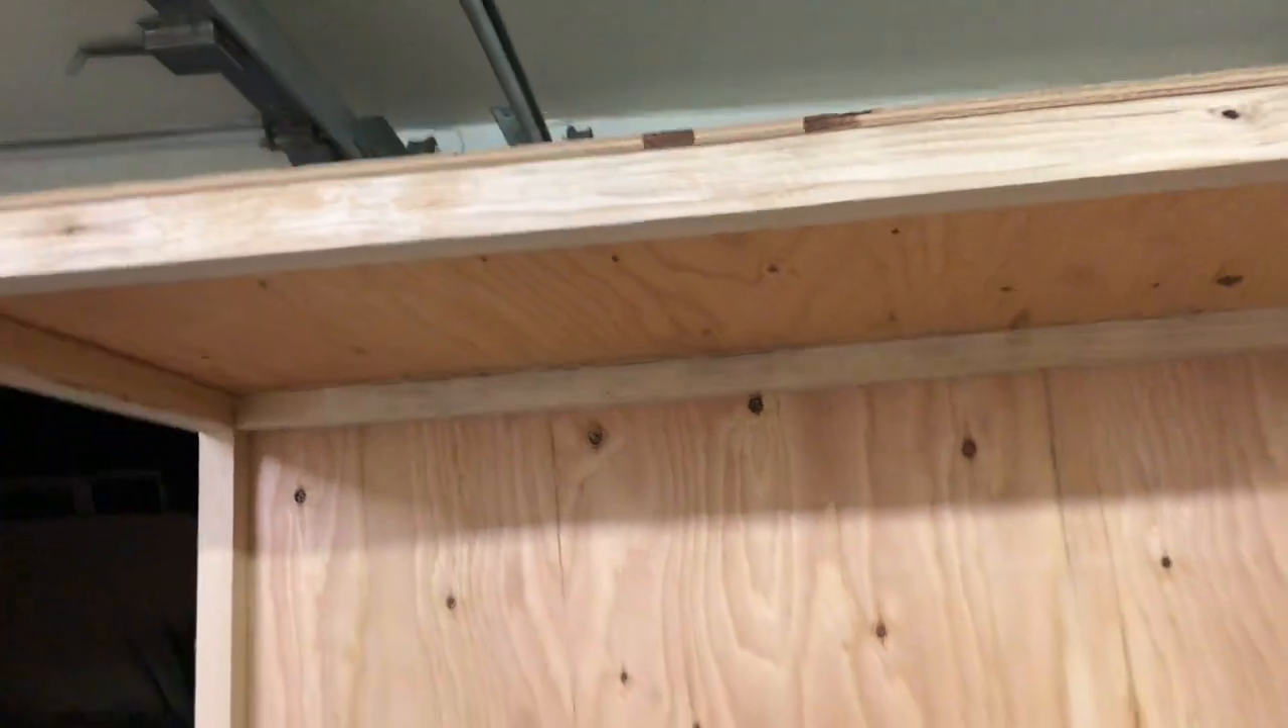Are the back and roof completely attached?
Yes.